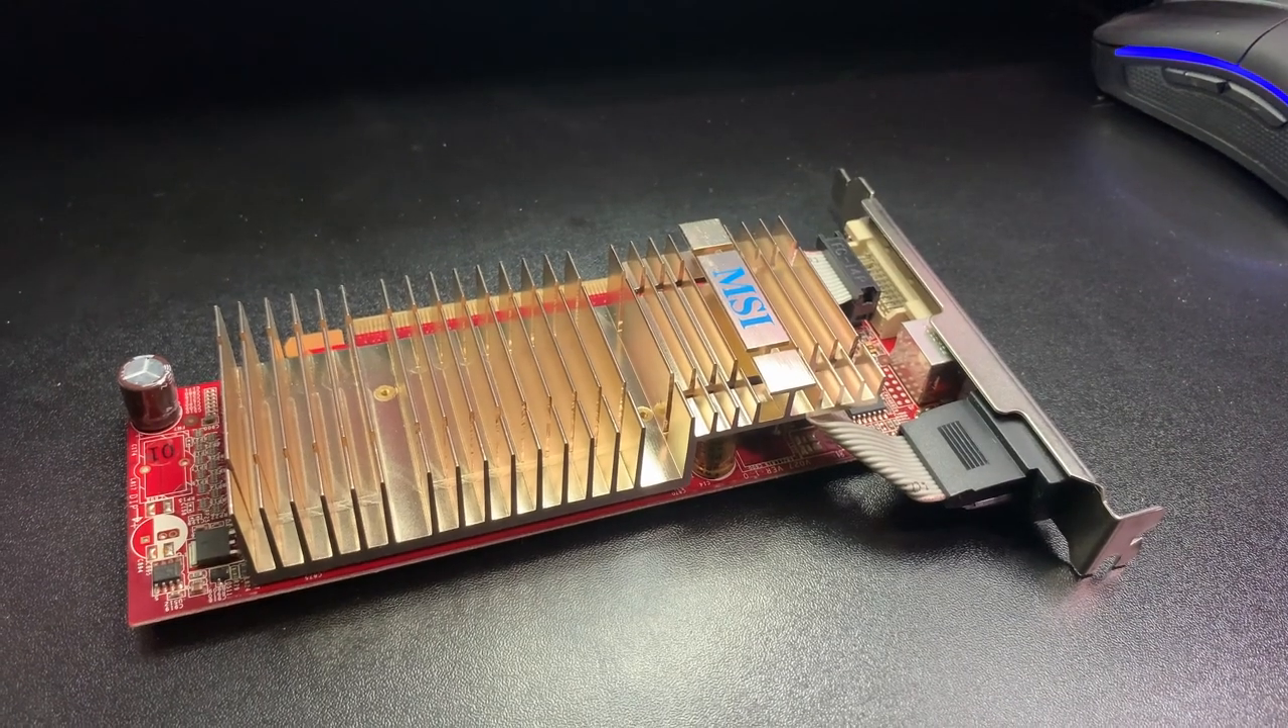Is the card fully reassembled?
Yes.